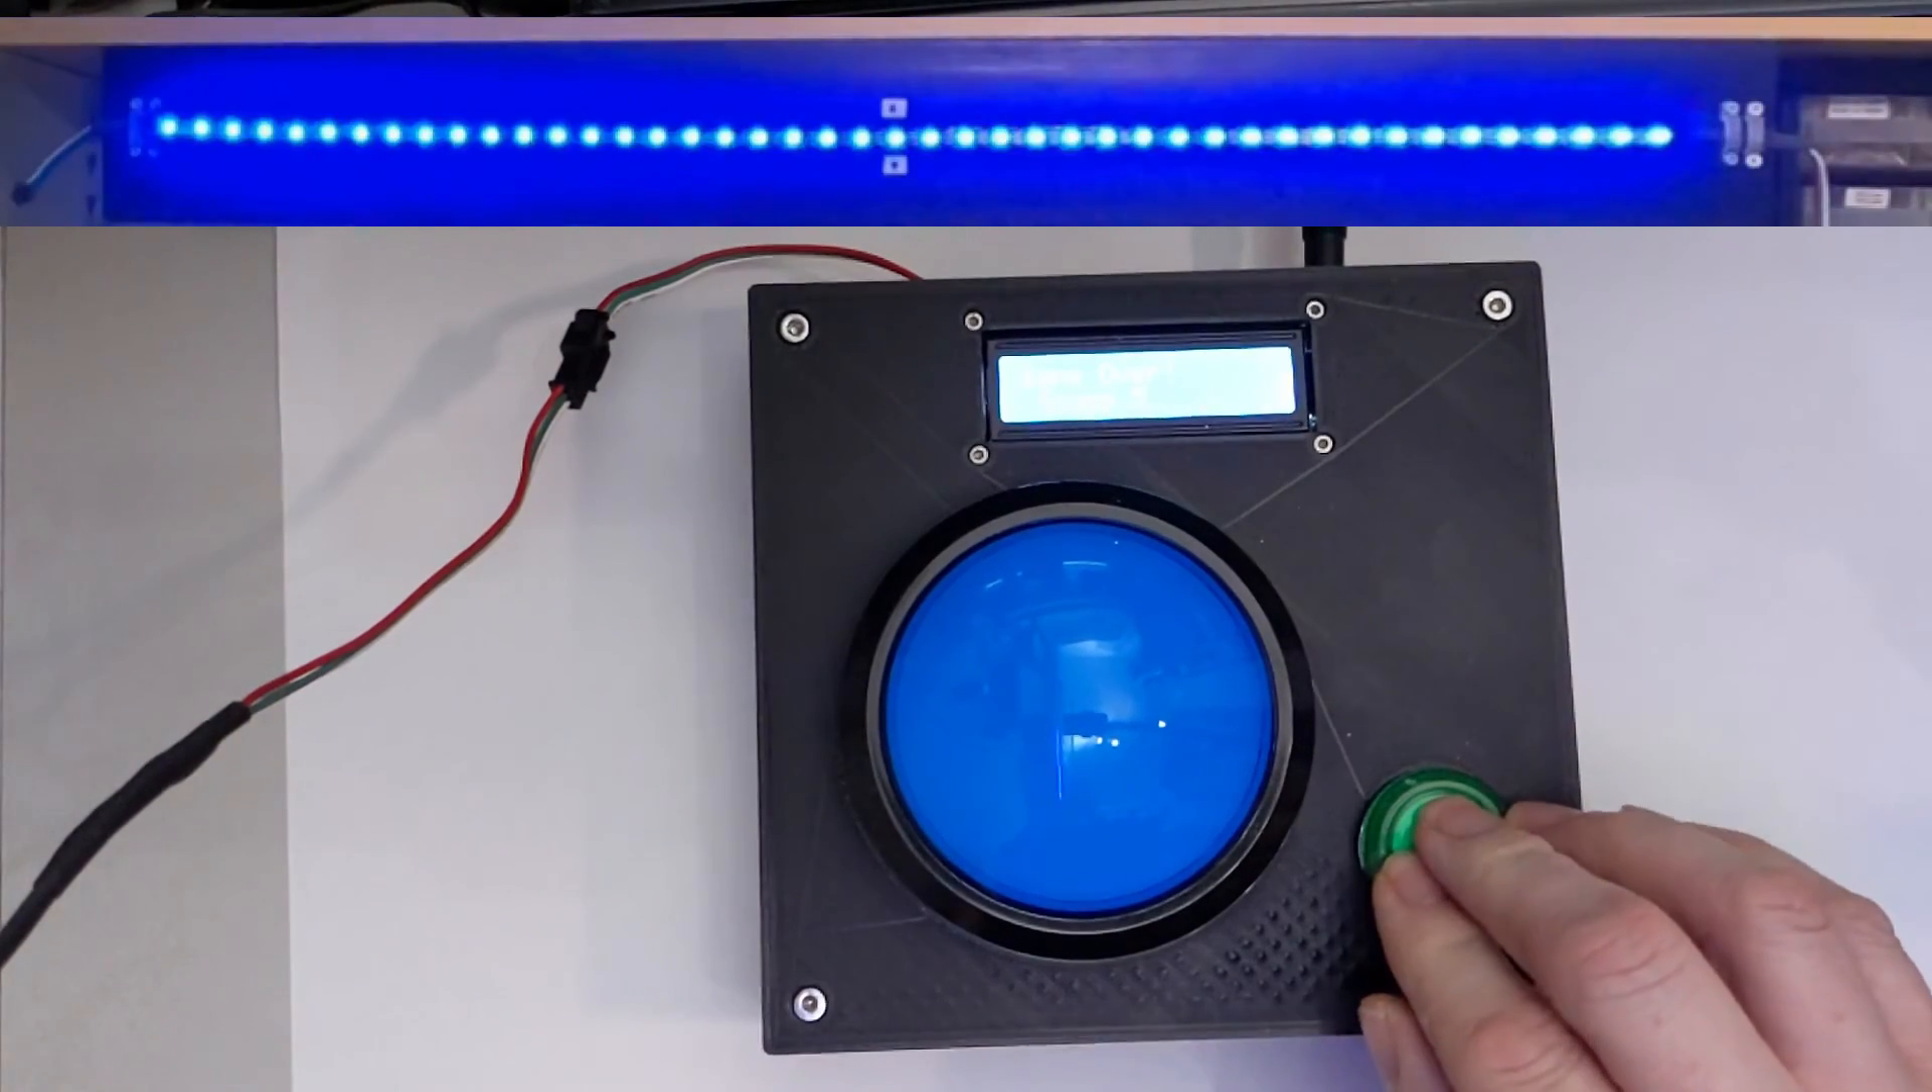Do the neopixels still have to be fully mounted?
No.